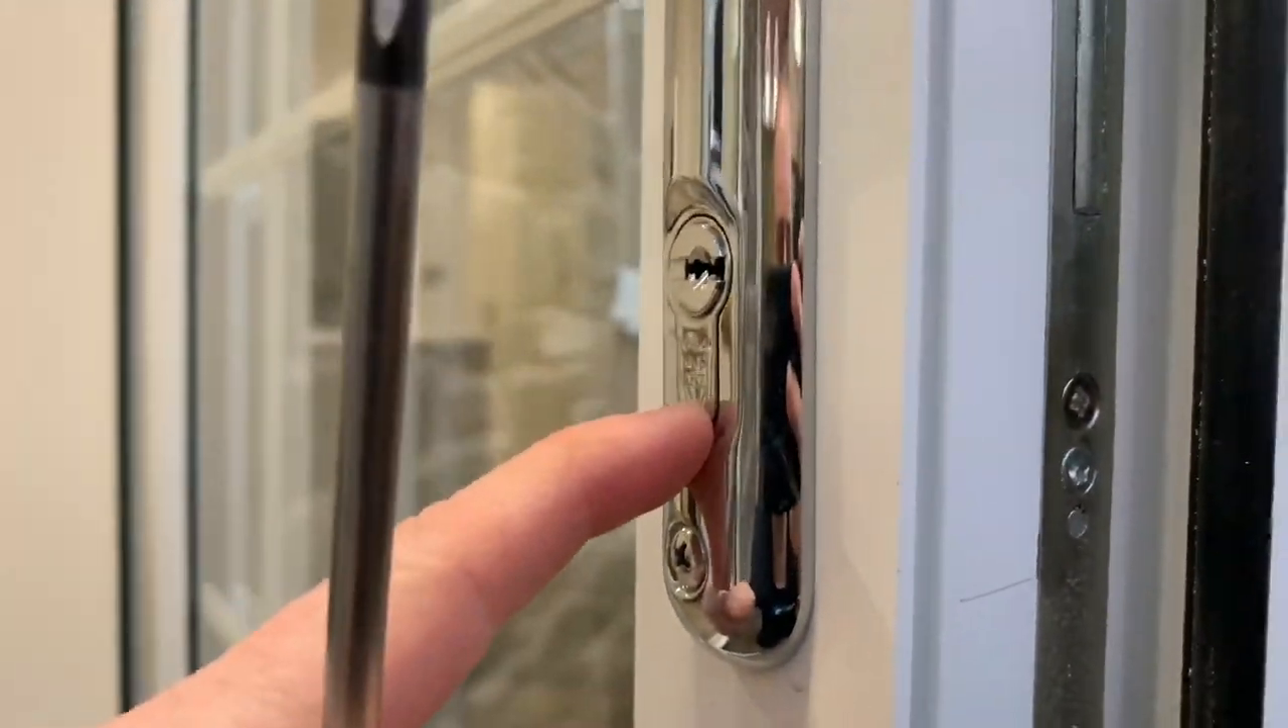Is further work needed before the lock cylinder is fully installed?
No.